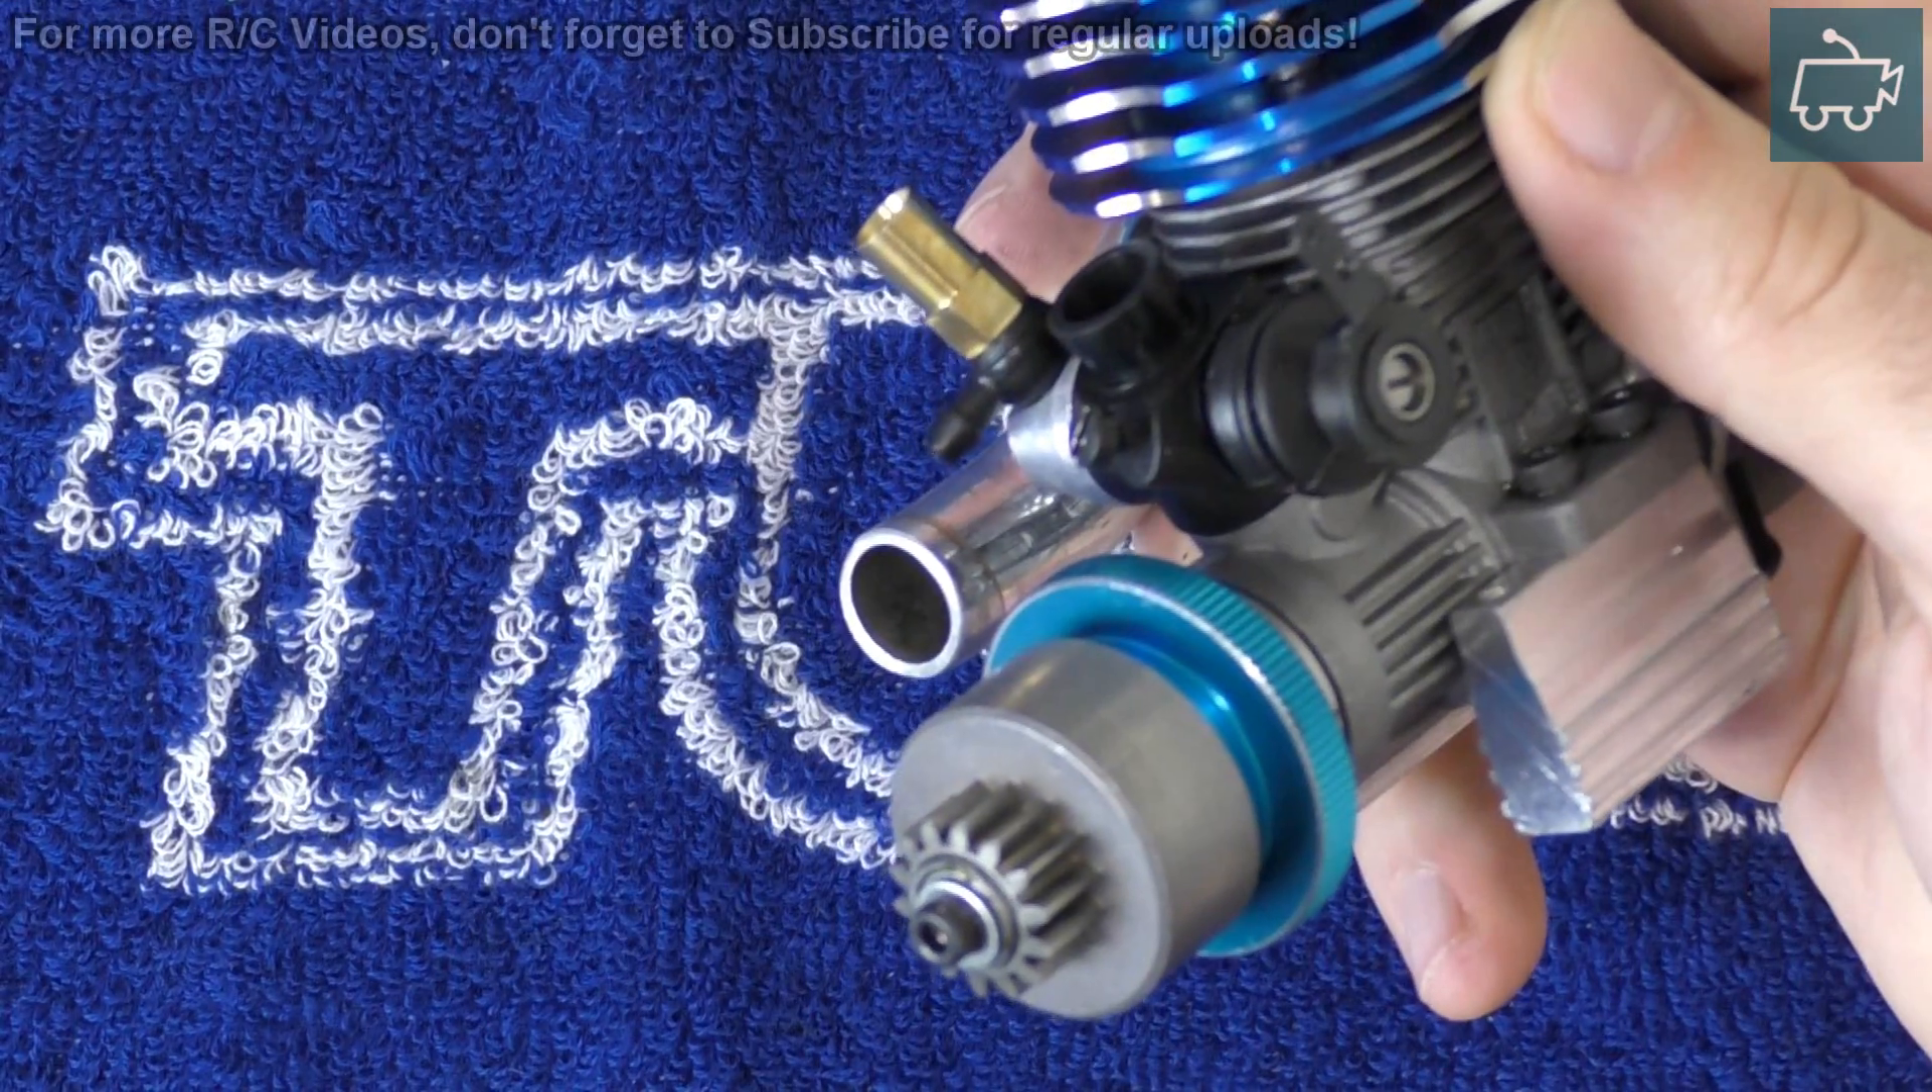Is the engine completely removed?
Yes.